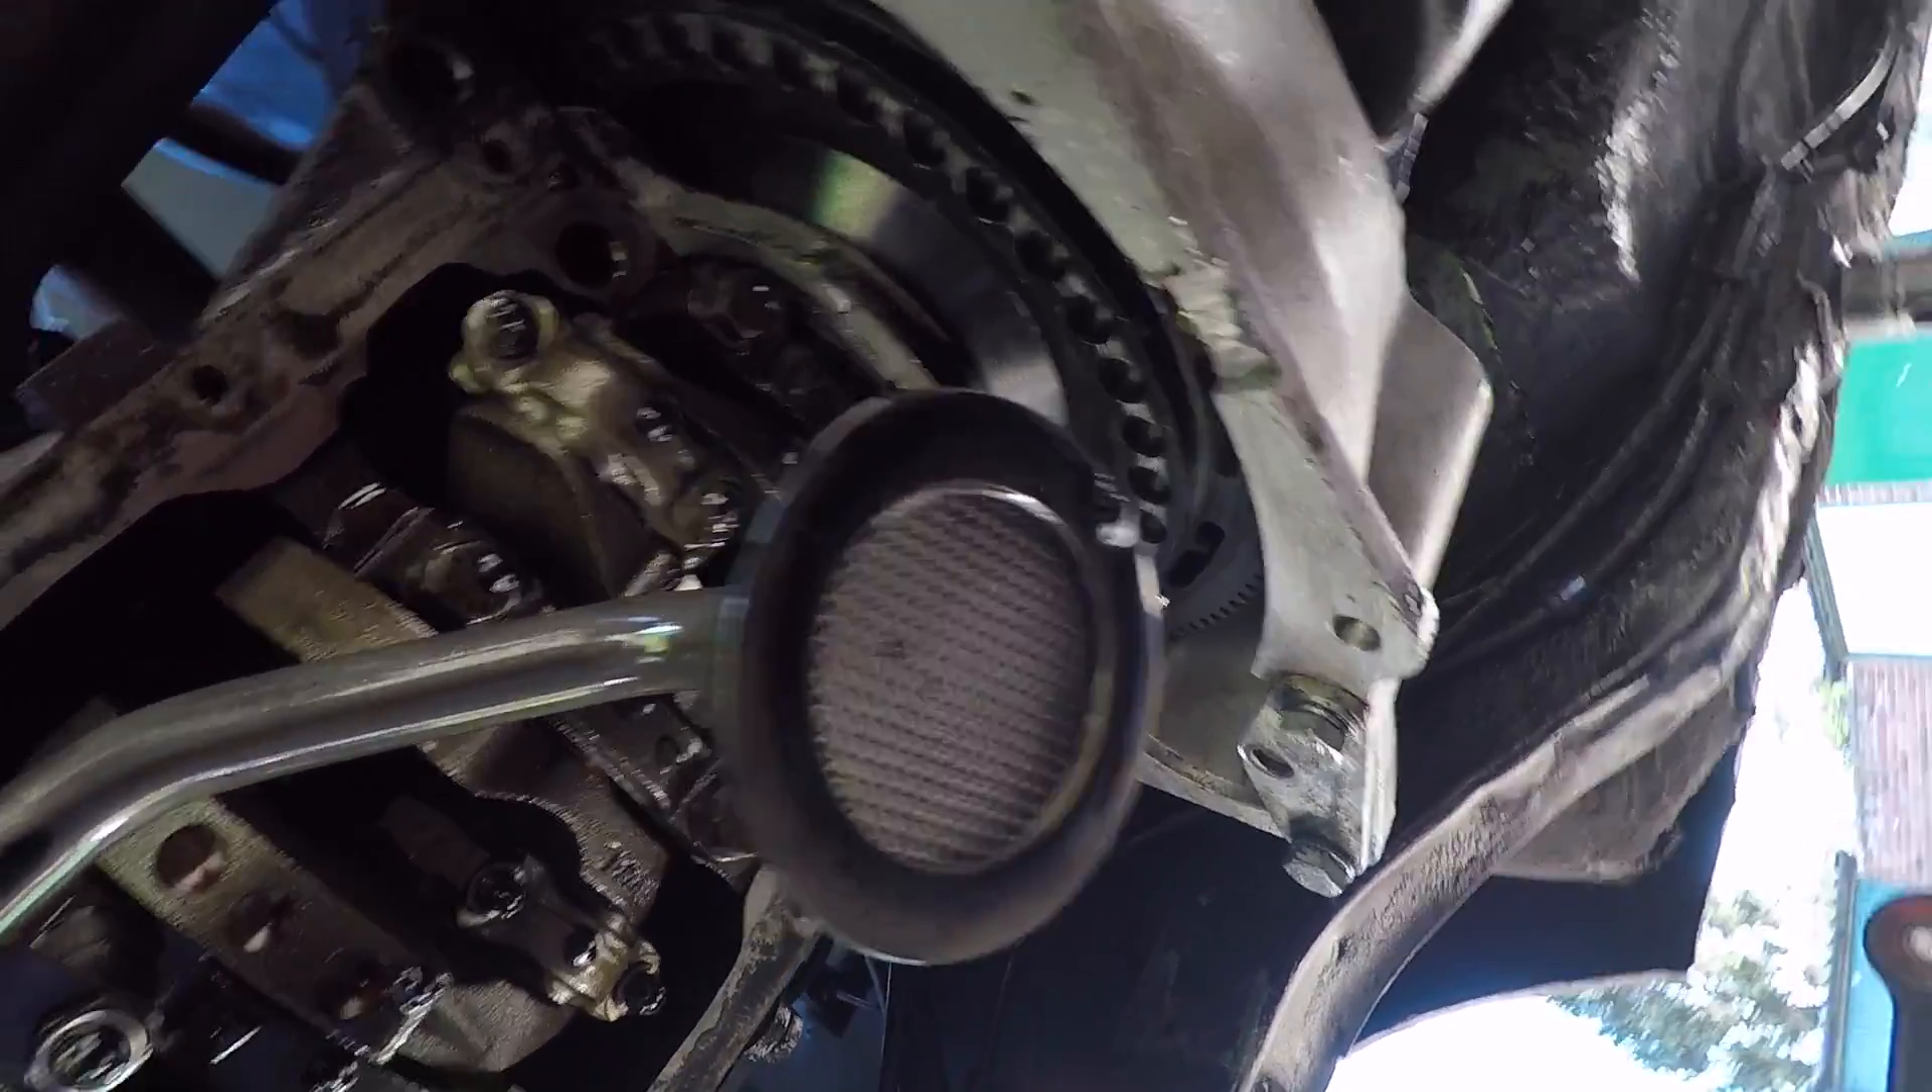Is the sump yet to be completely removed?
No.